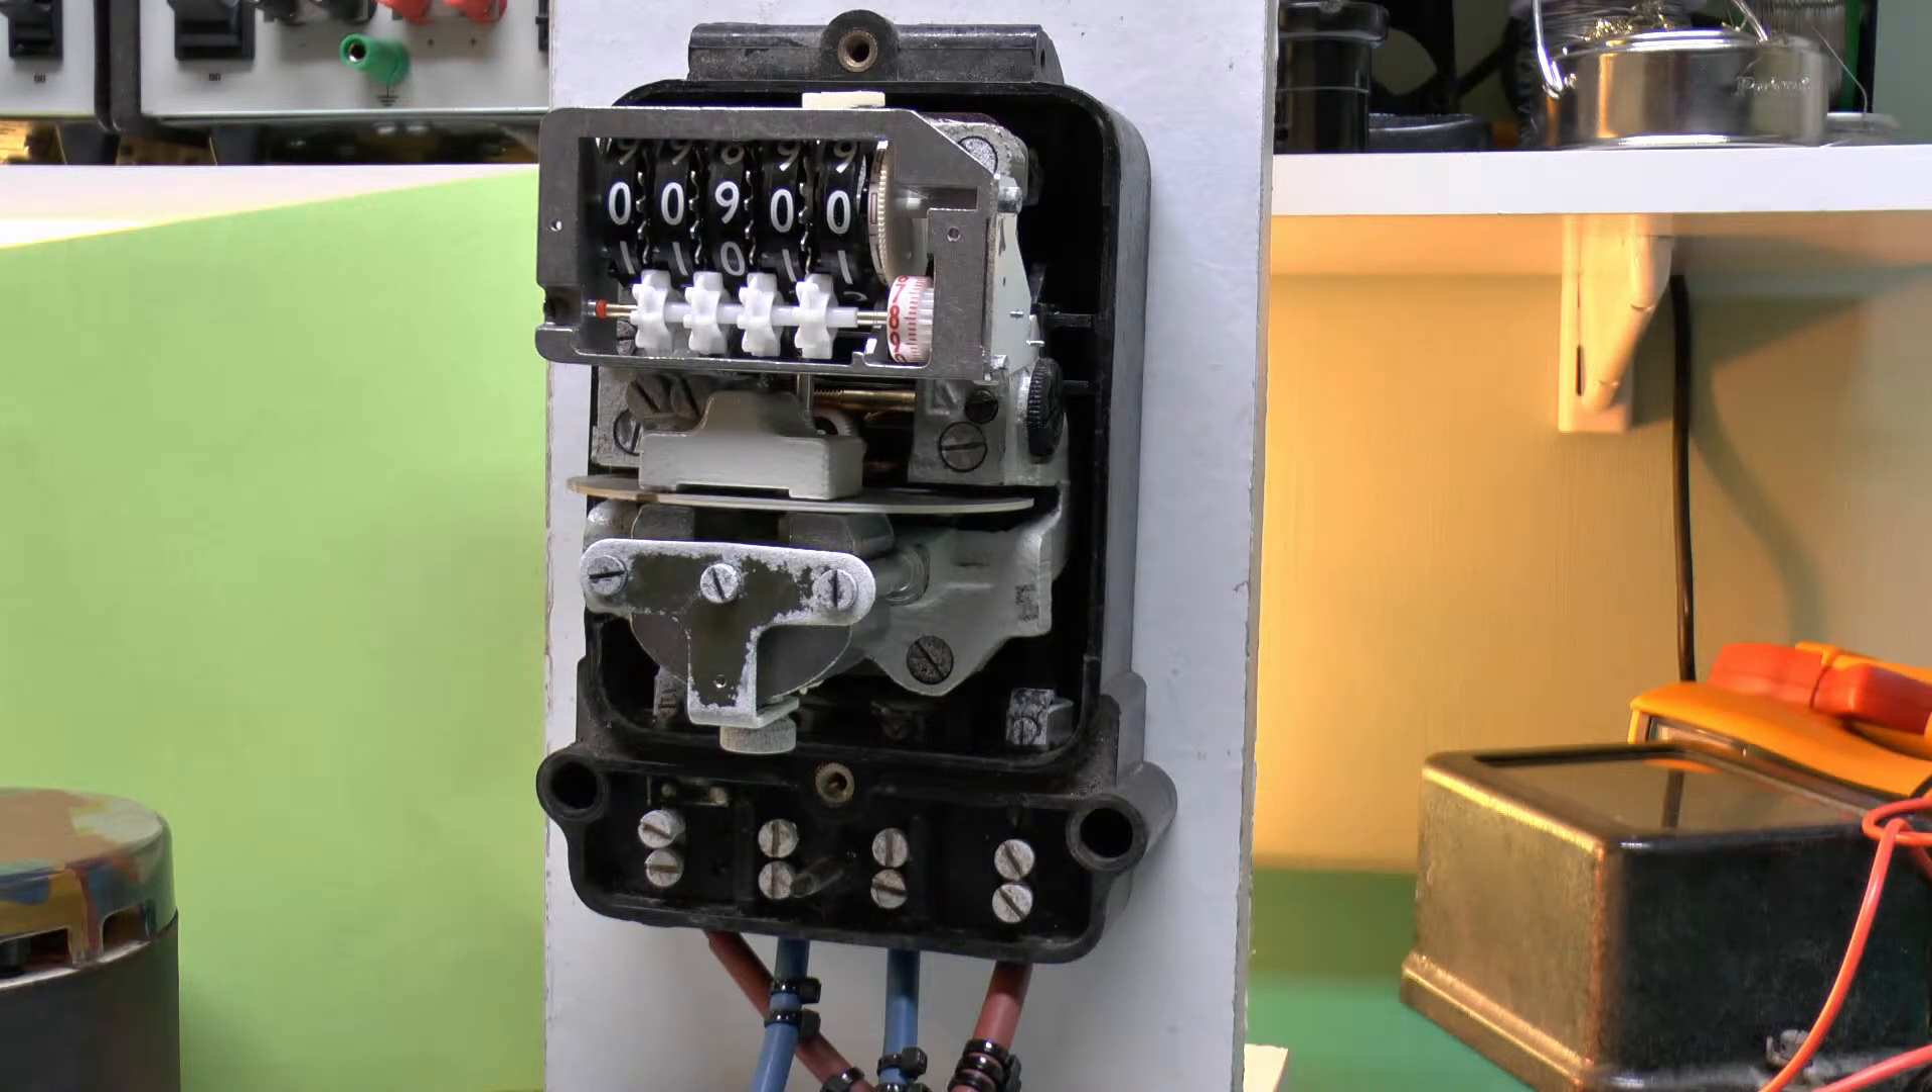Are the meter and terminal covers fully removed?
Yes.